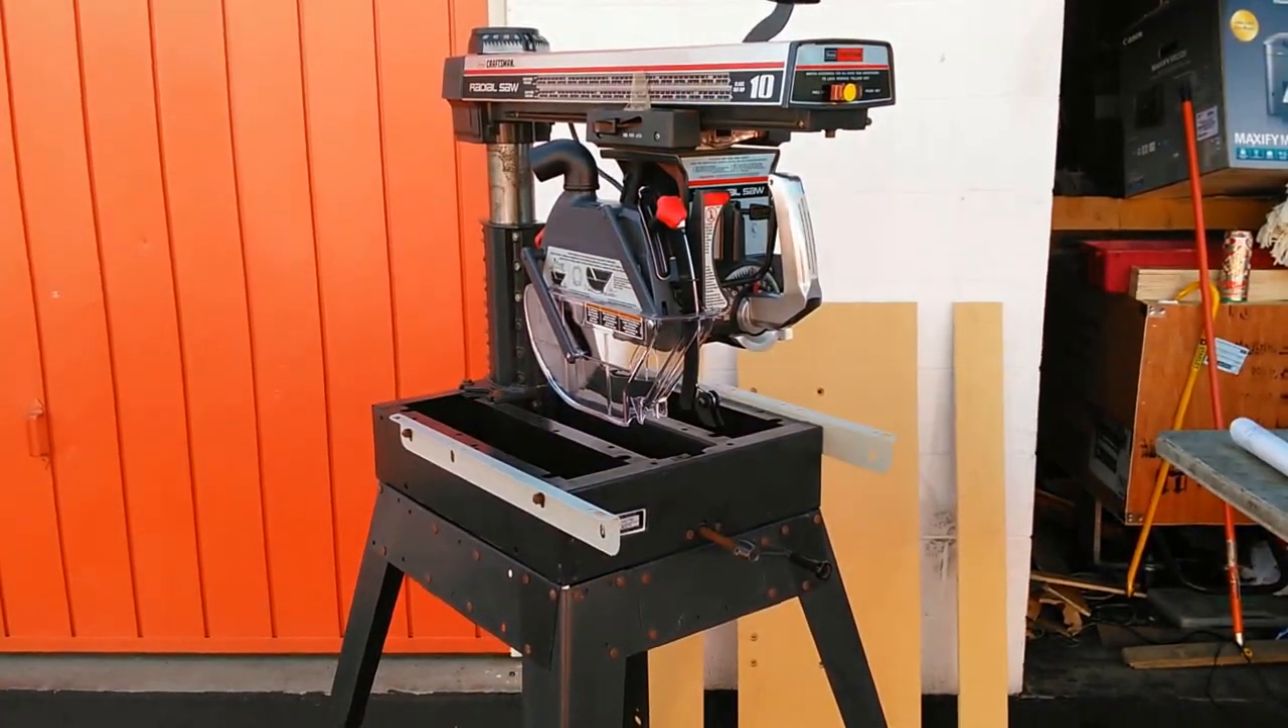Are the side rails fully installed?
Yes.